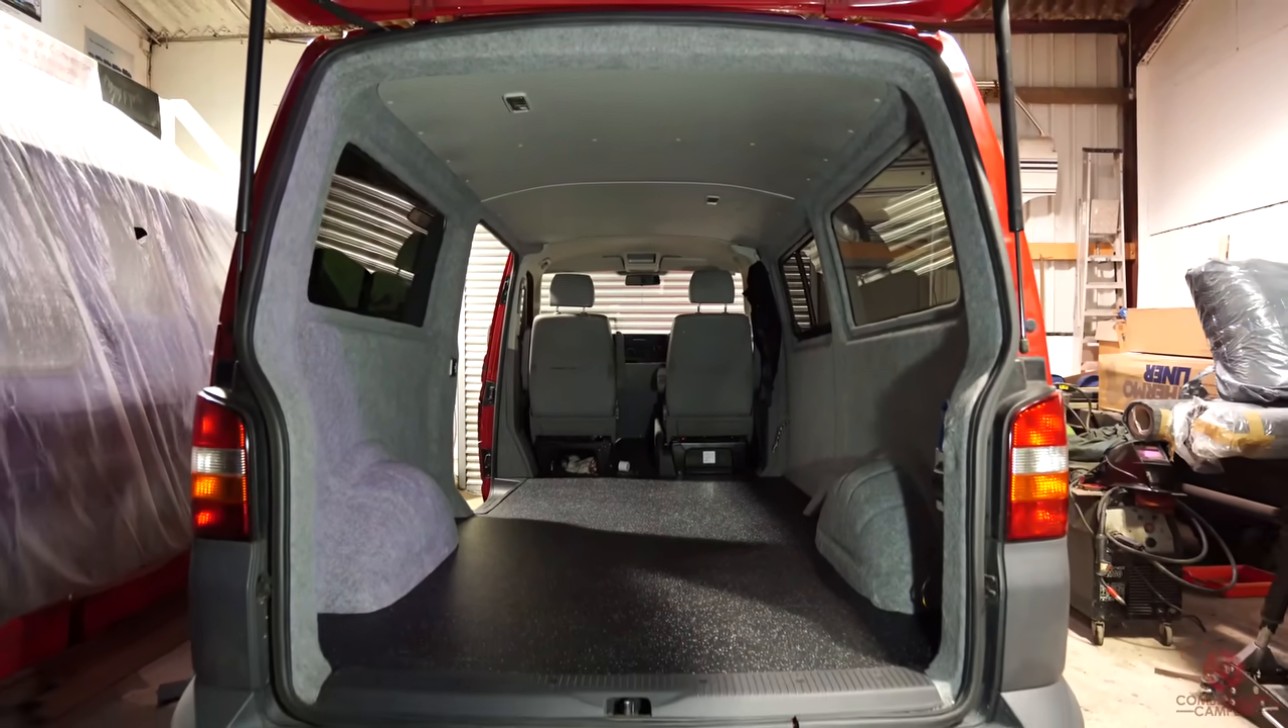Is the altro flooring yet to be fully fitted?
No.